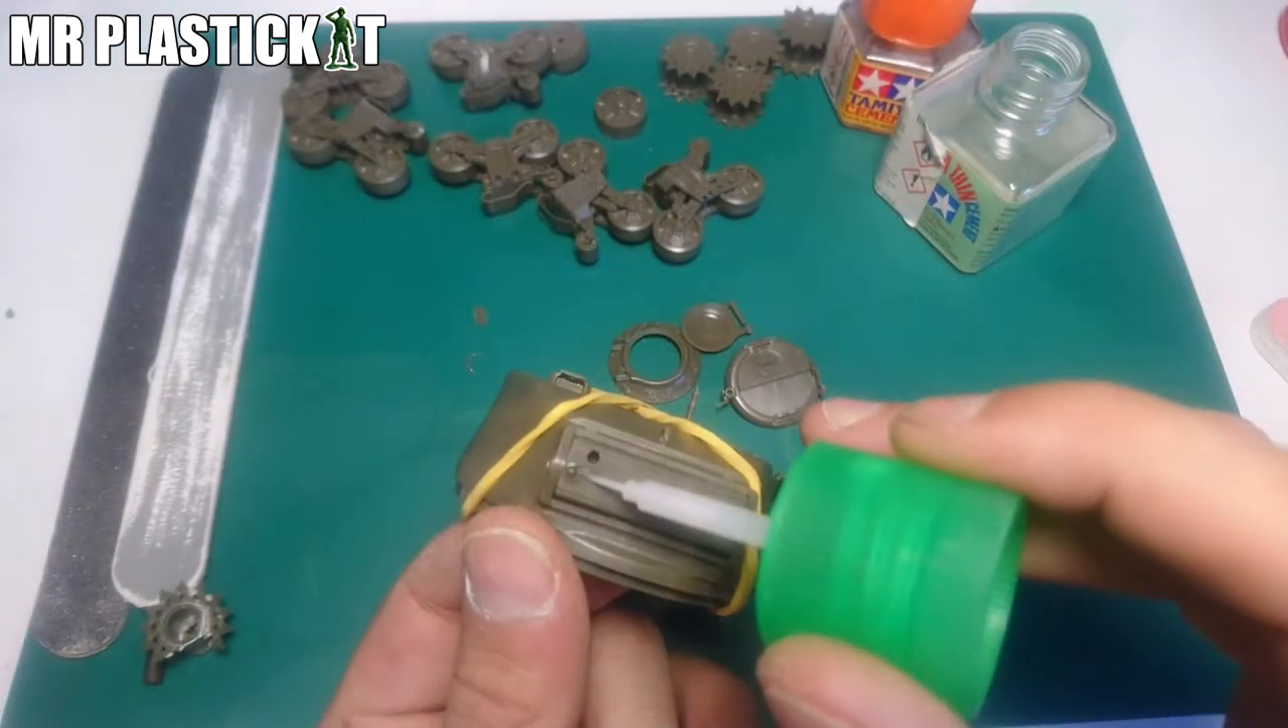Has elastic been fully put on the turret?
Yes.